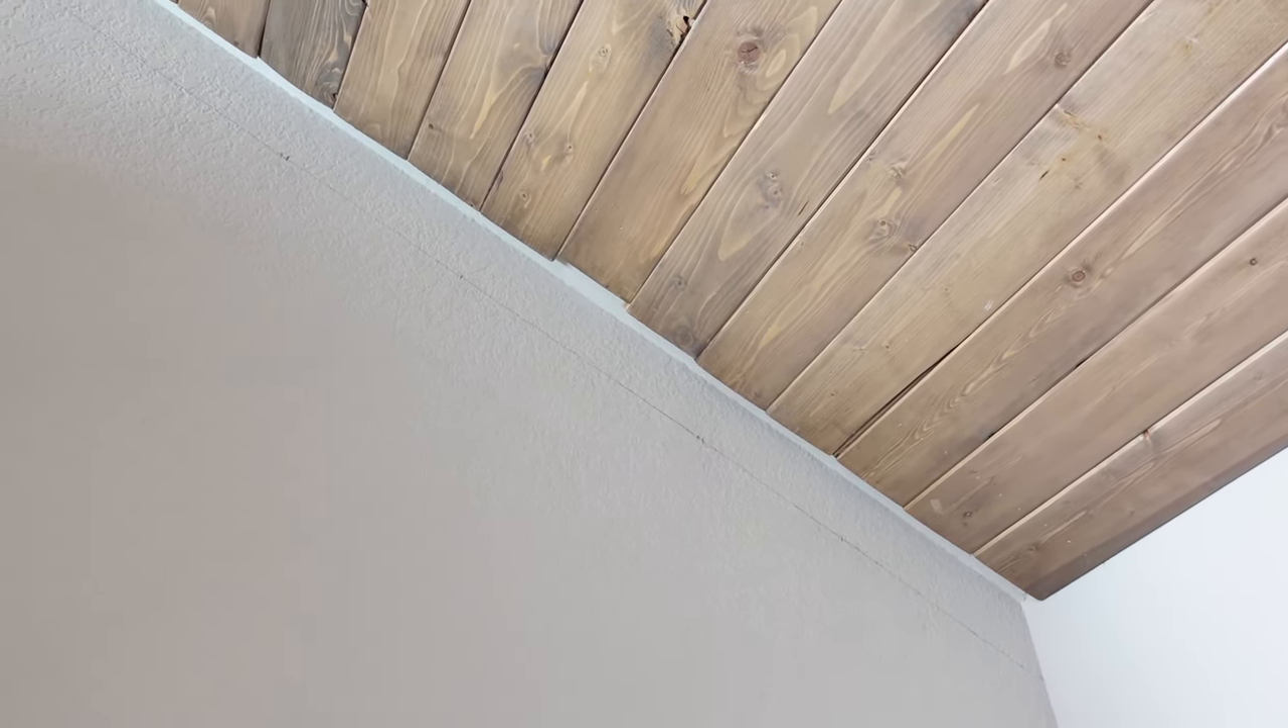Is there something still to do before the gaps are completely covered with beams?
Yes.